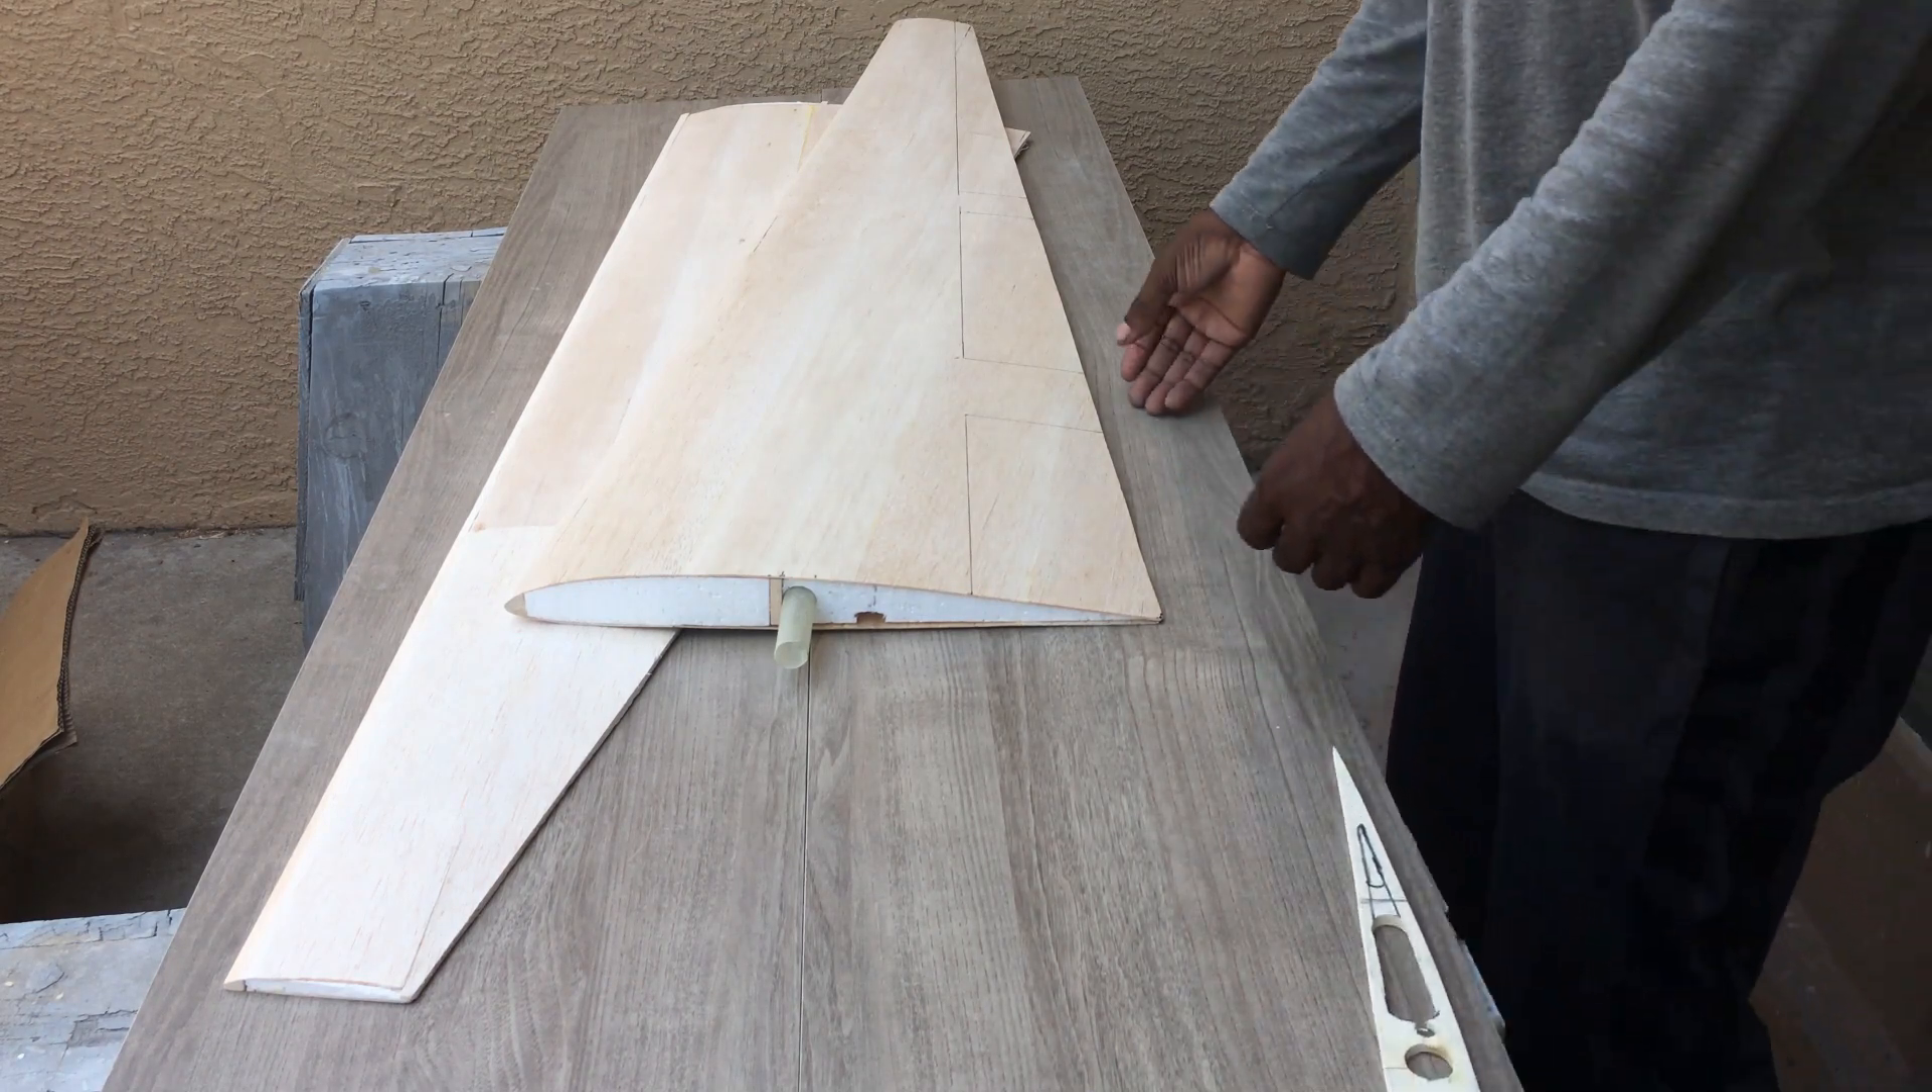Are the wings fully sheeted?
Yes.